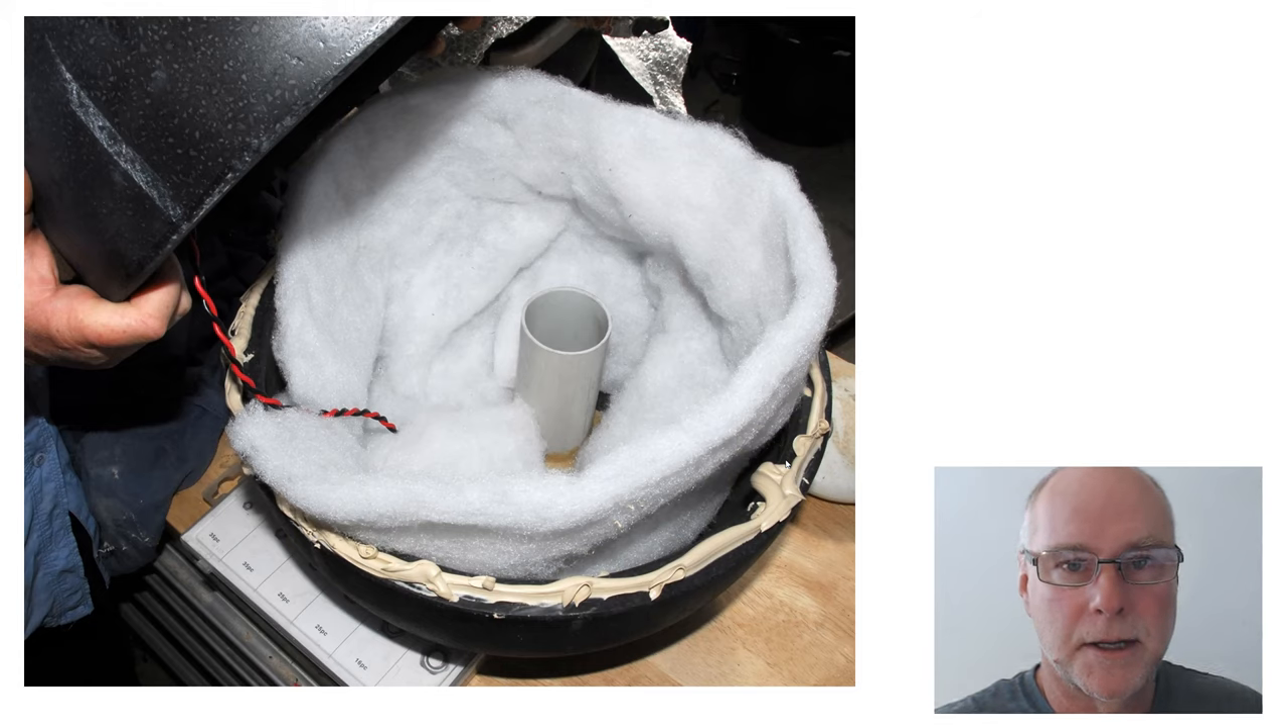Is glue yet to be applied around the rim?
No.